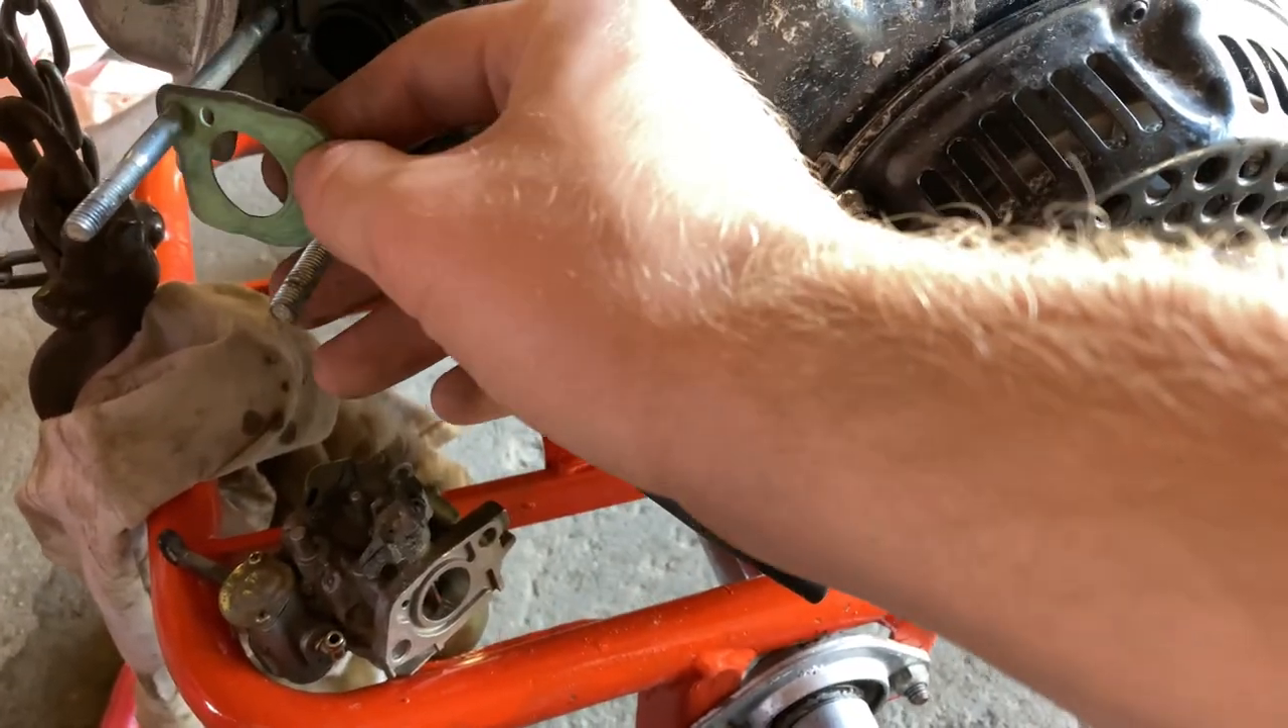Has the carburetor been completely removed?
Yes.